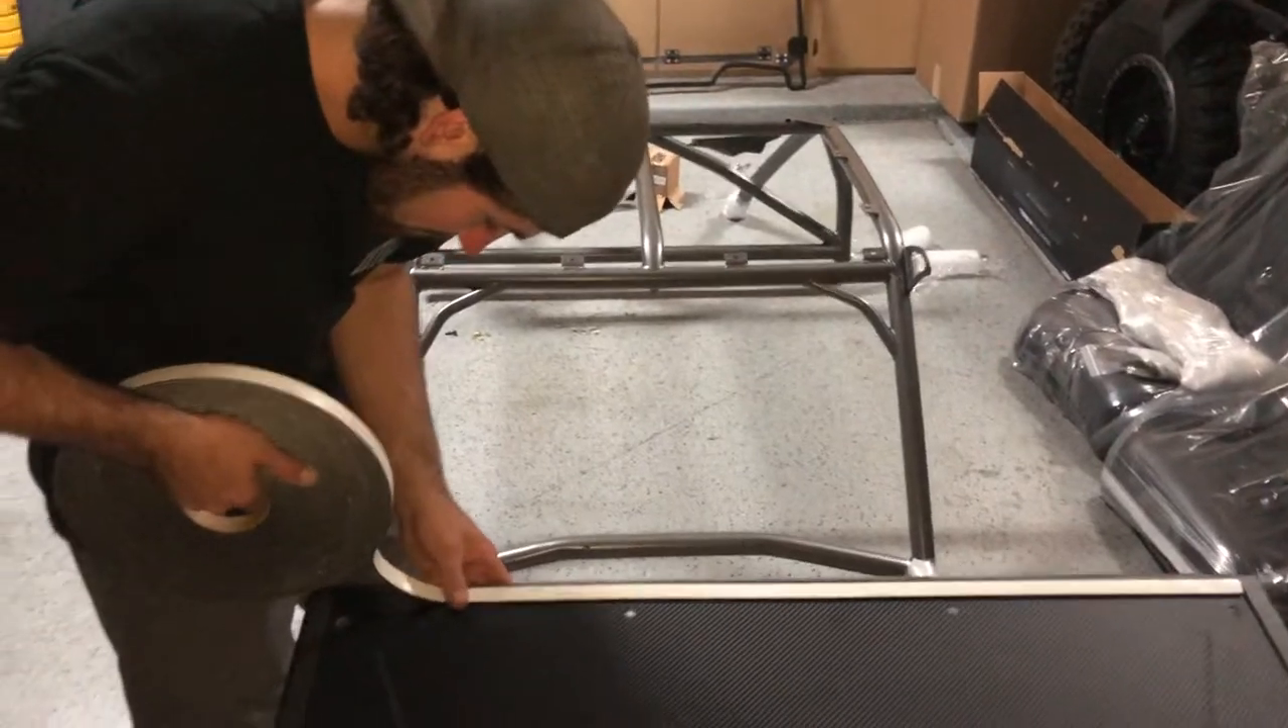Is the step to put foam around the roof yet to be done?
Yes.